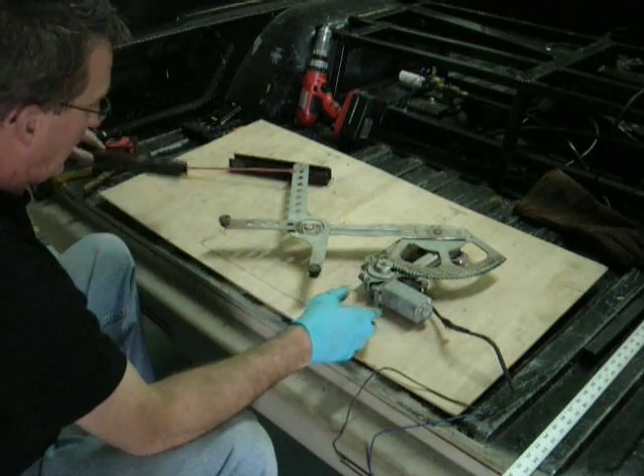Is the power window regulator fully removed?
Yes.